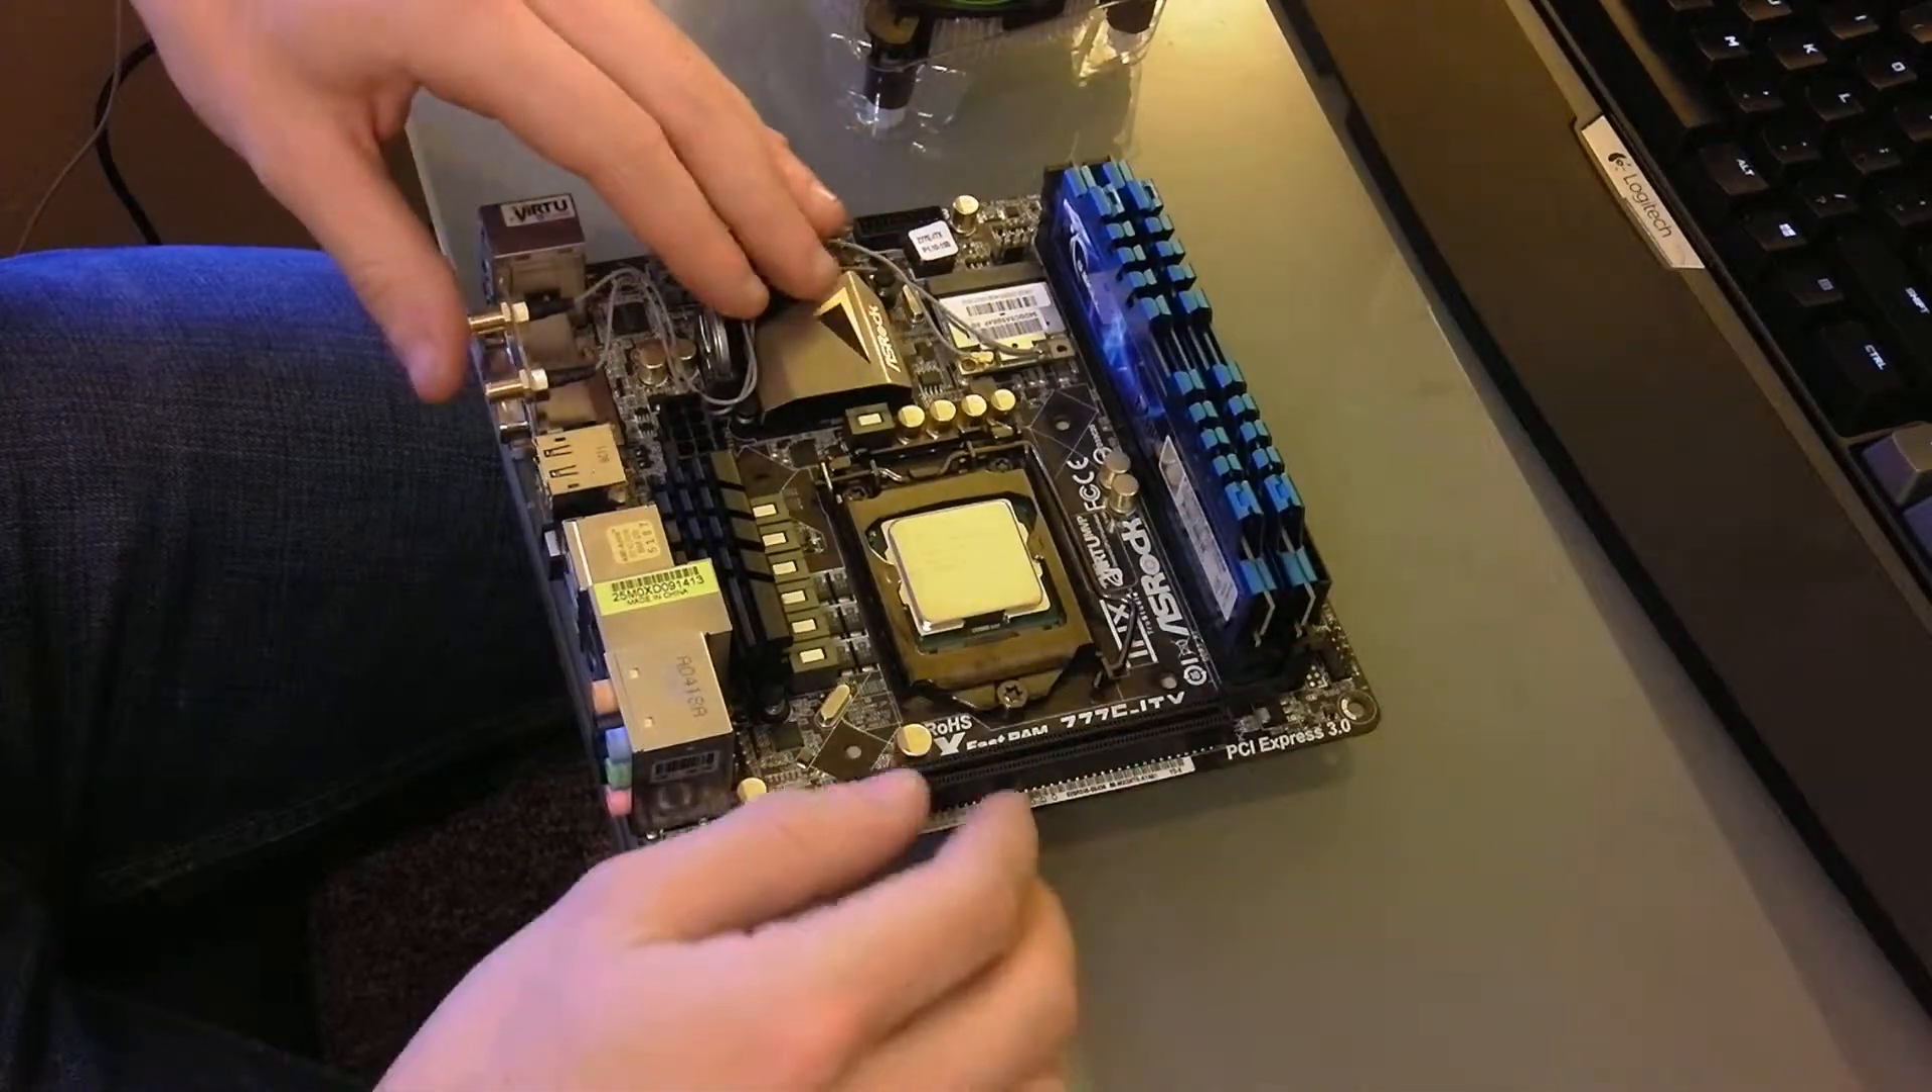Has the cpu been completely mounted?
Yes.